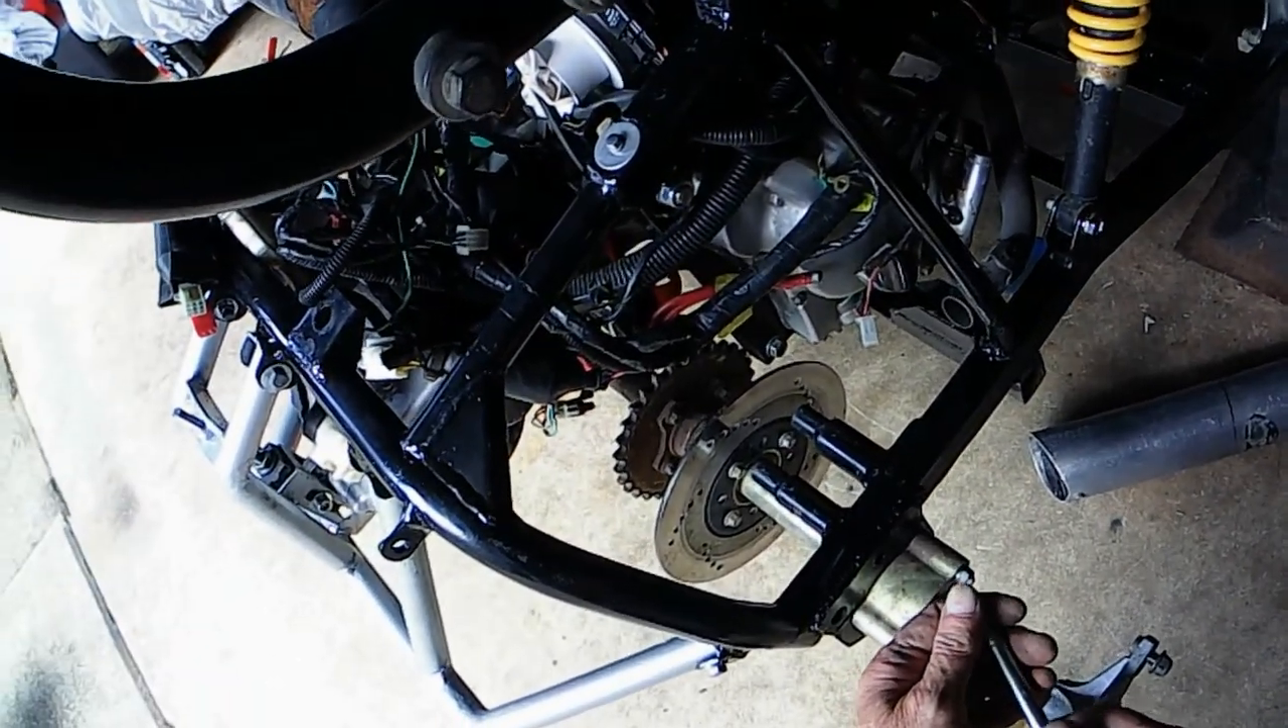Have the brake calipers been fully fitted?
No.